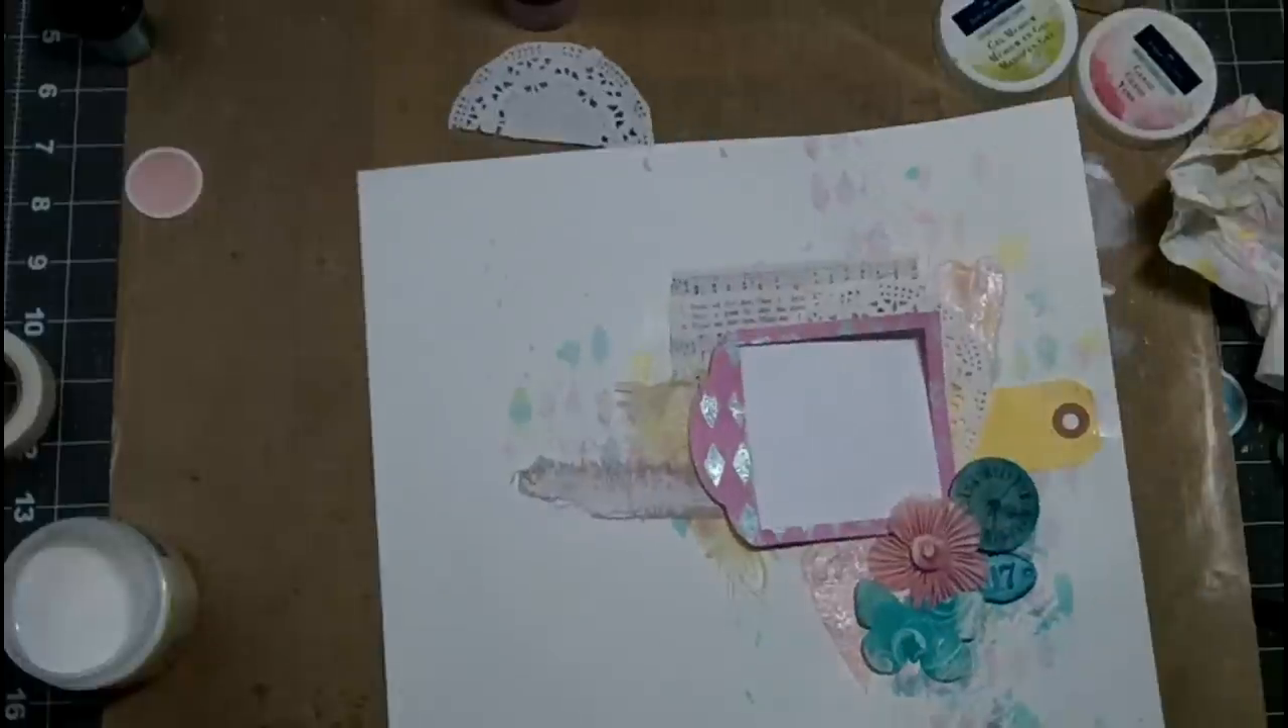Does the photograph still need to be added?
Yes.